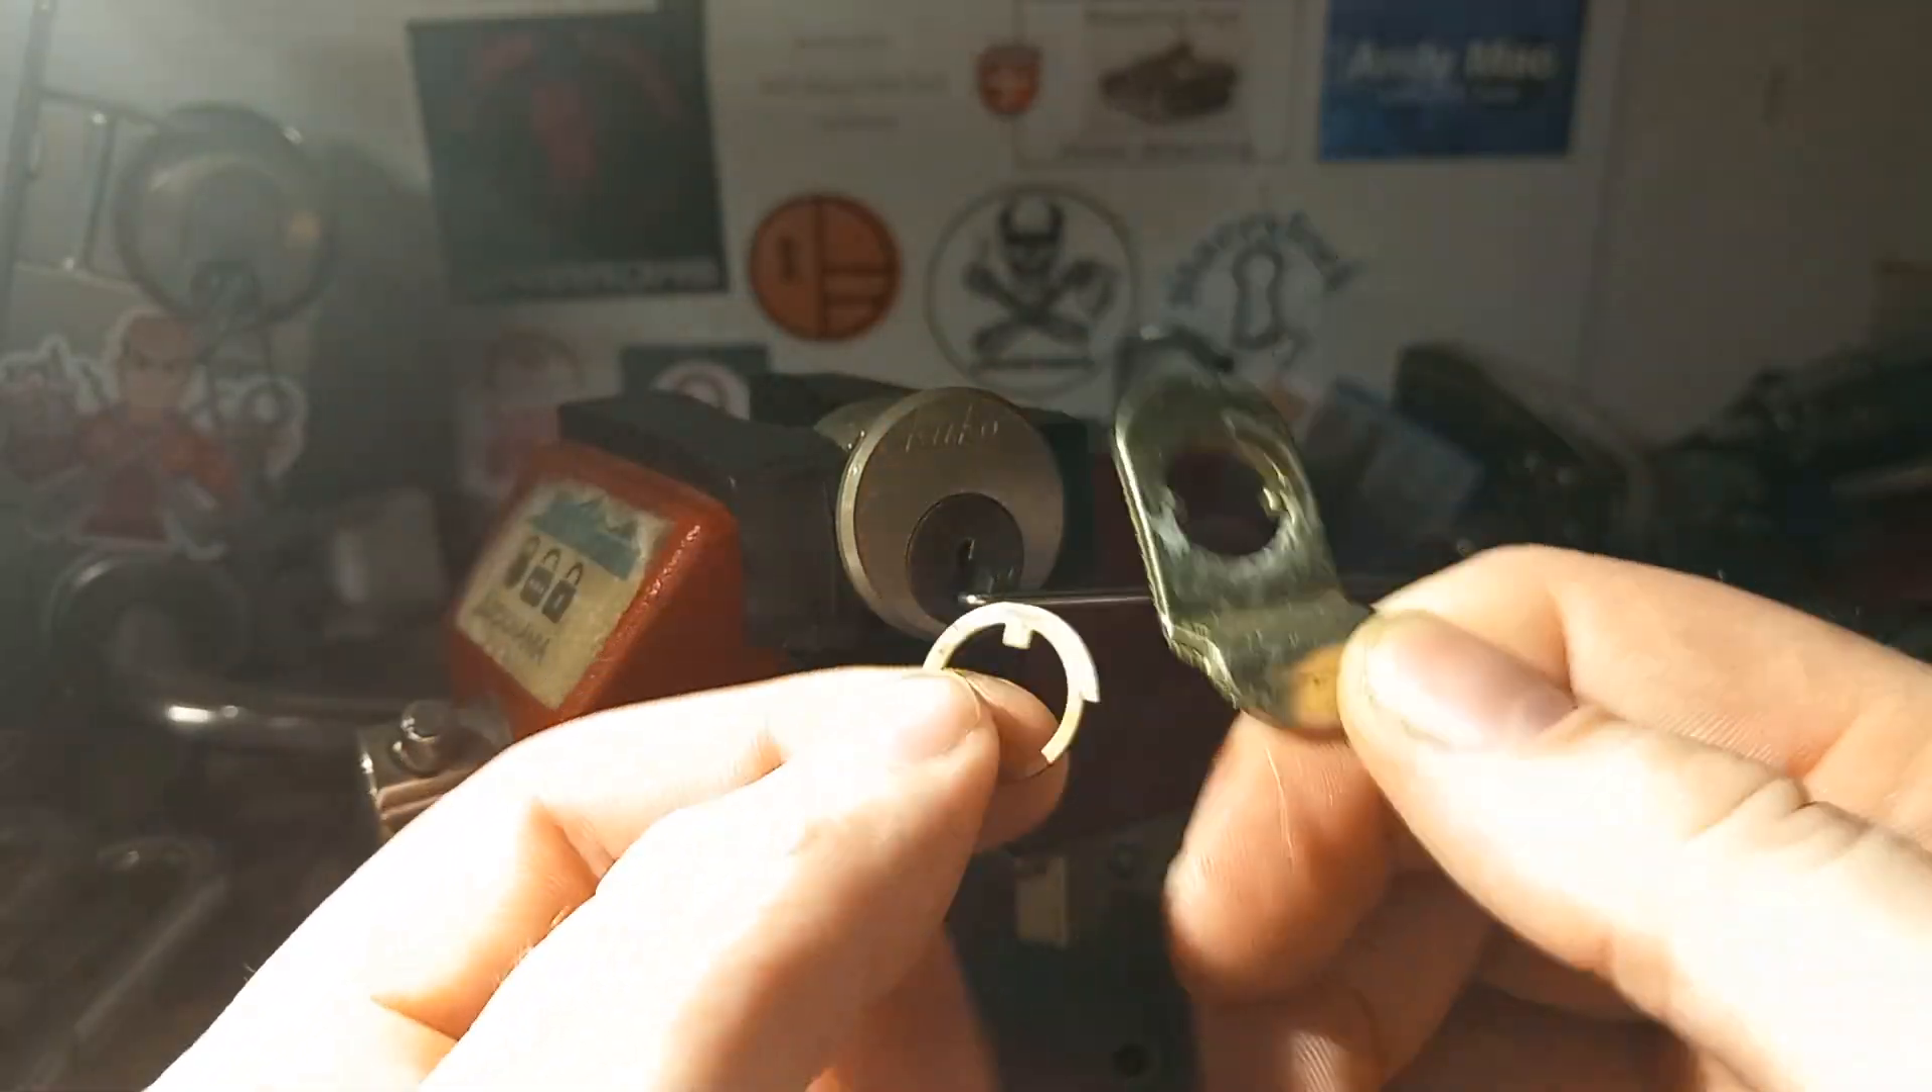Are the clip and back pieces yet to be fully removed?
No.